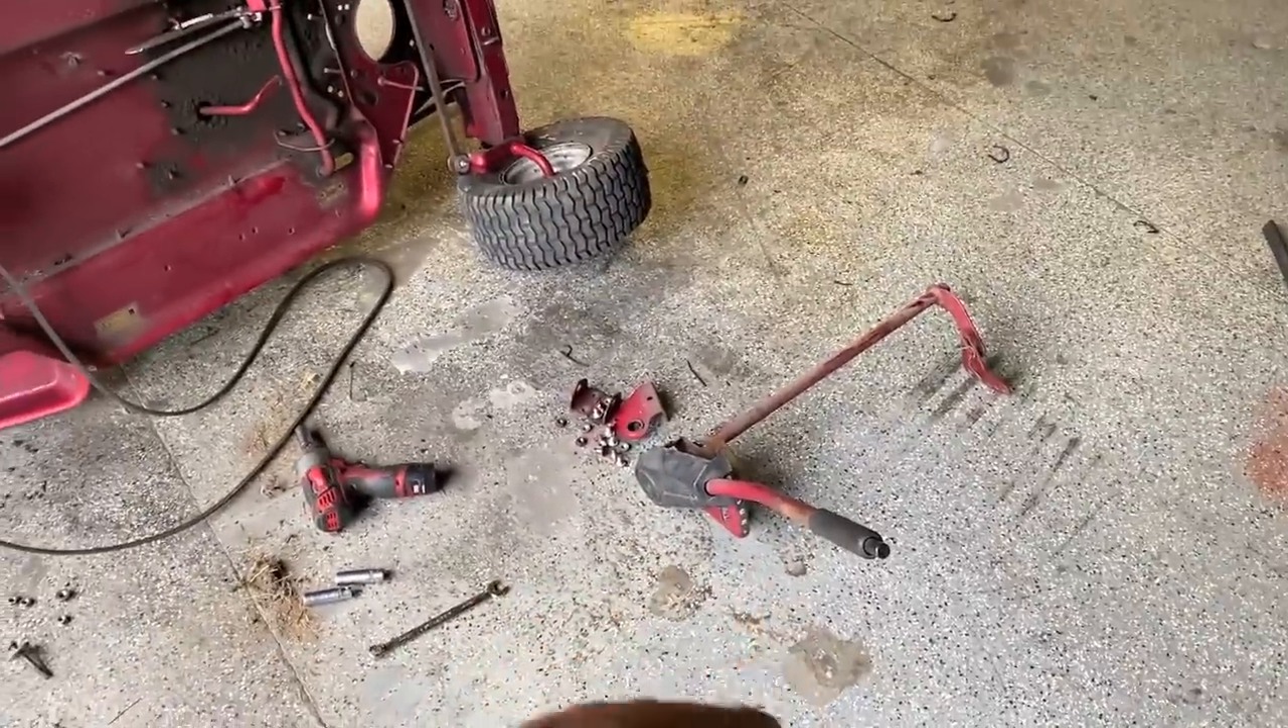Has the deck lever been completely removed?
Yes.